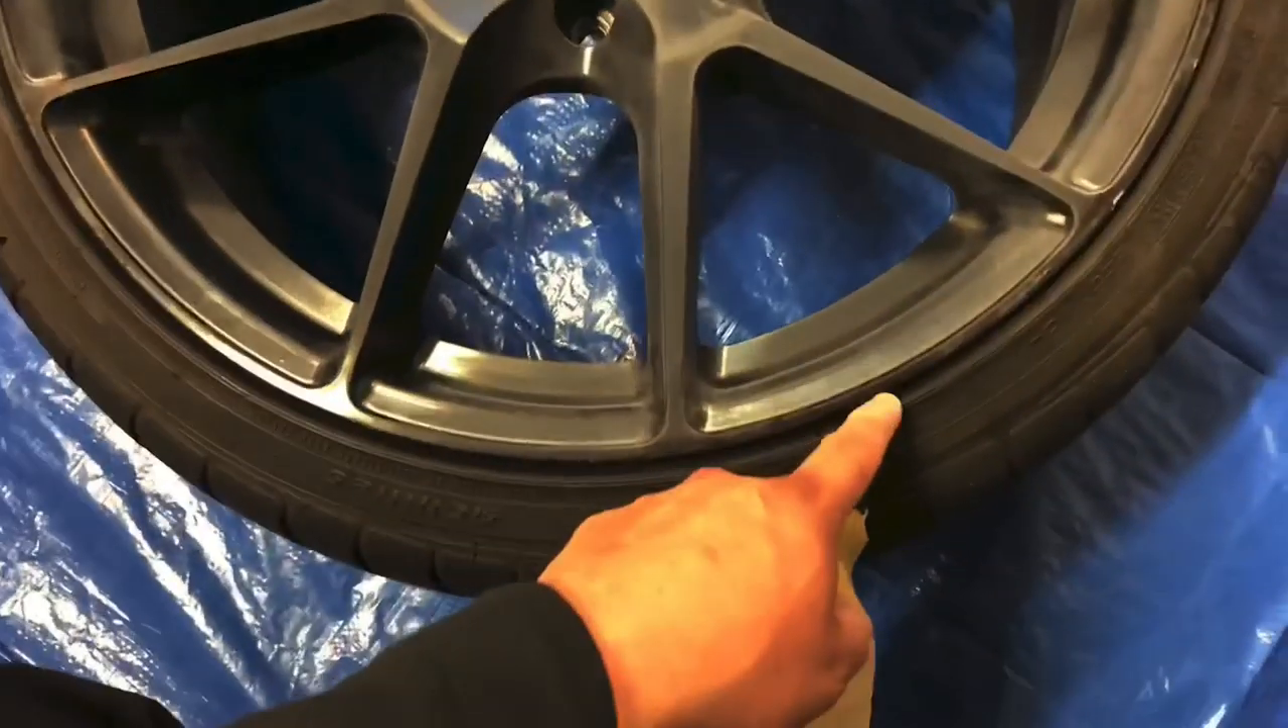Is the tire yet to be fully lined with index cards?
Yes.